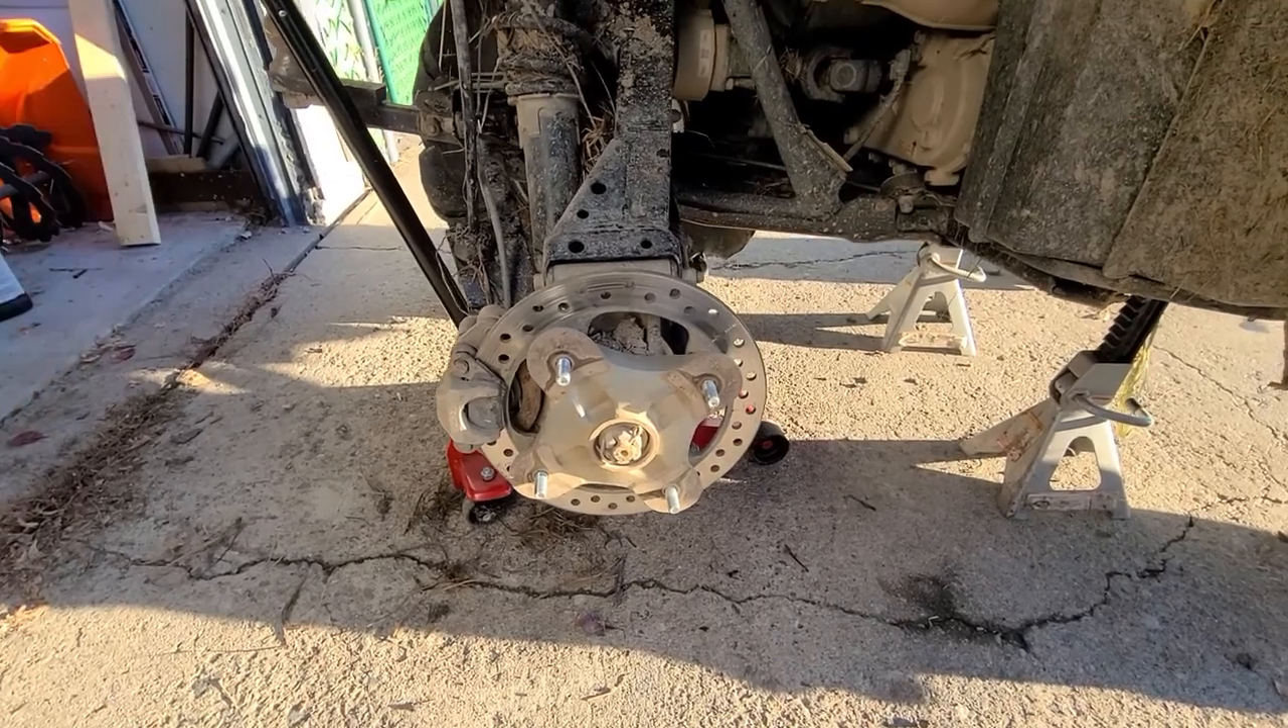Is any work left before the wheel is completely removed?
No.